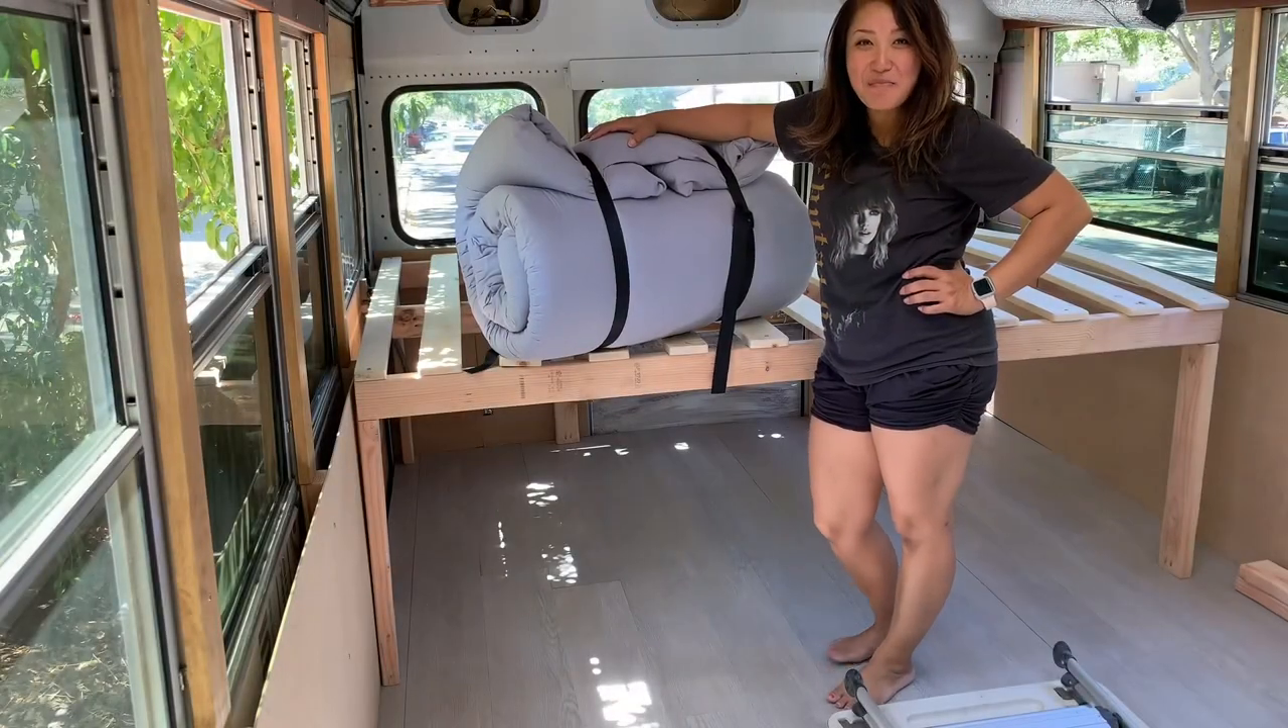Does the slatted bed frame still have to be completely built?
No.